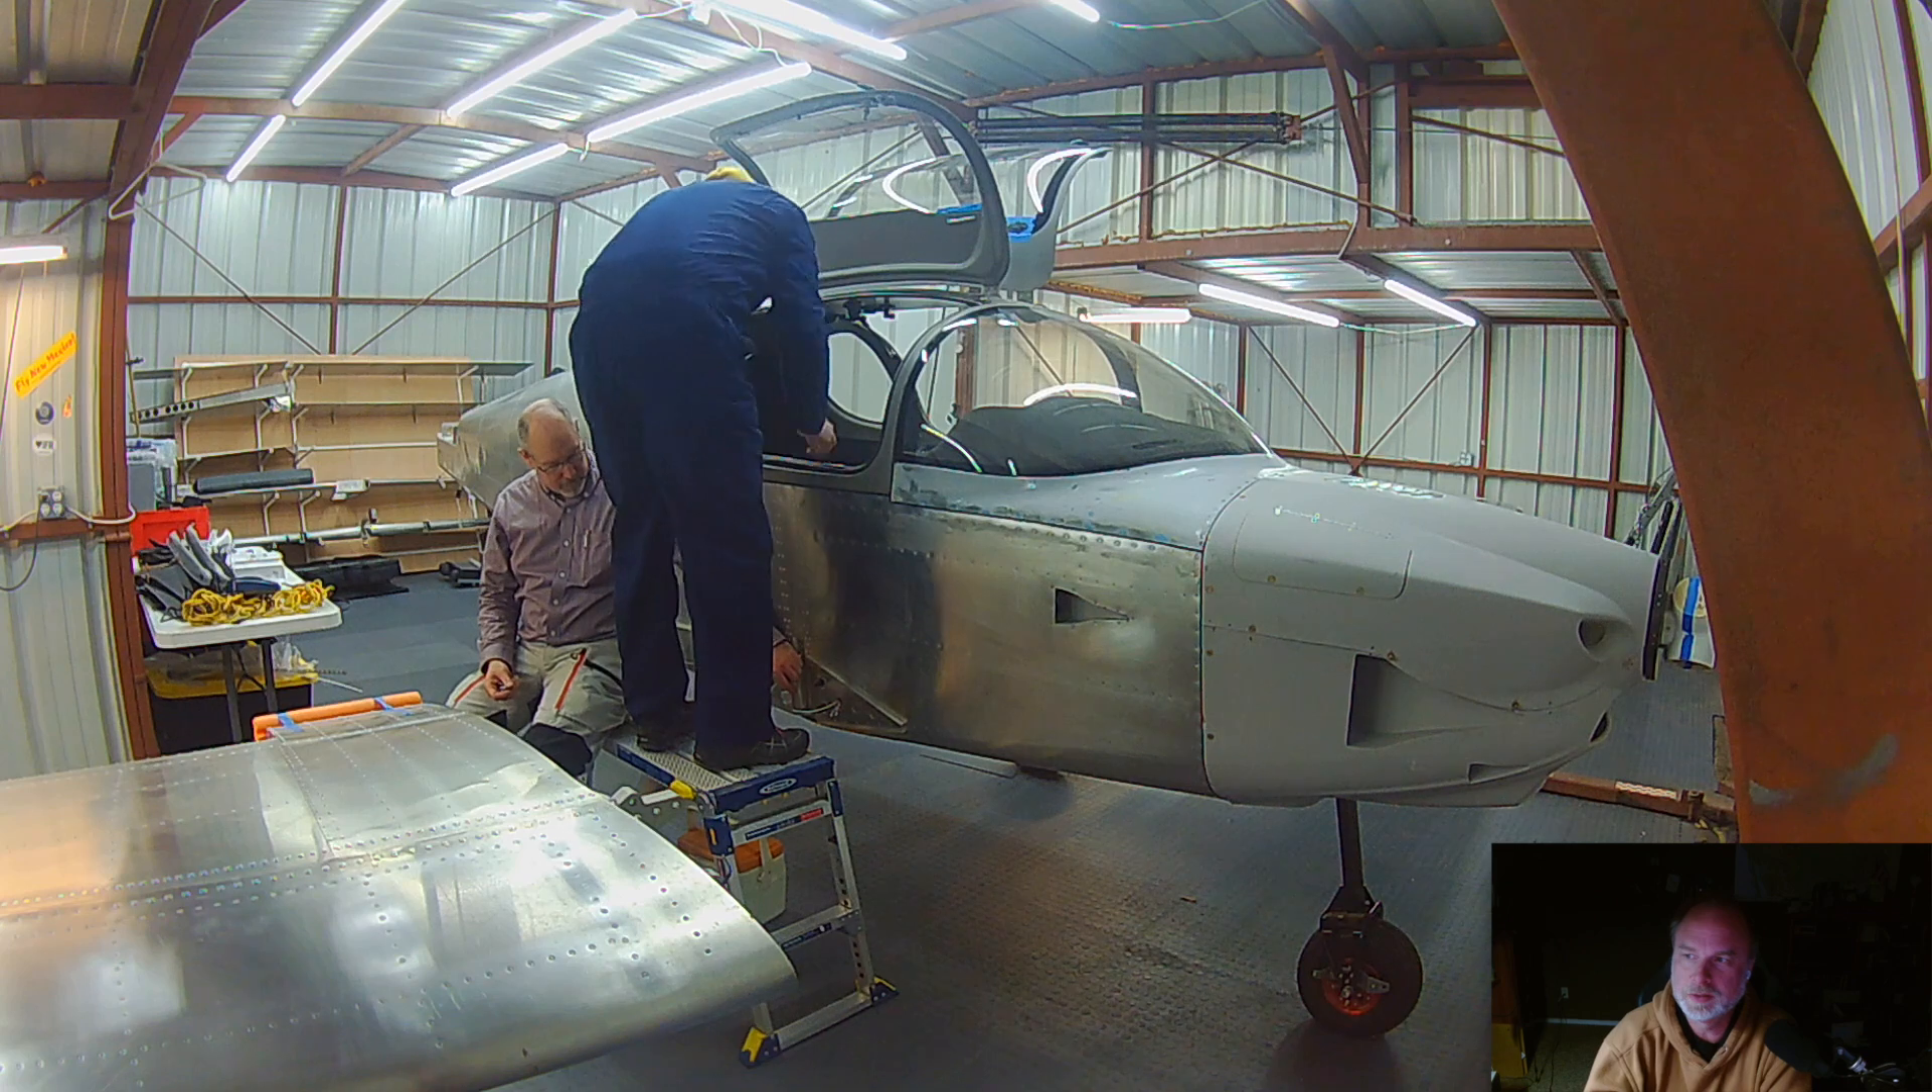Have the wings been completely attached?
No.